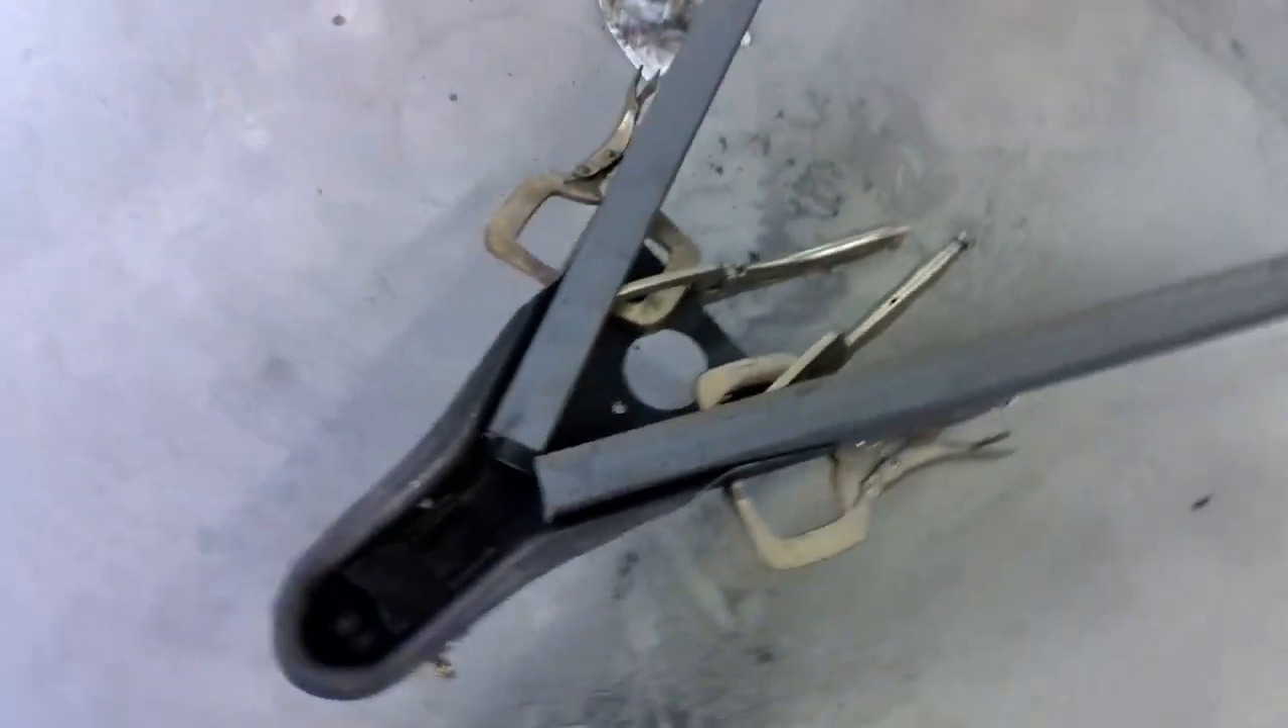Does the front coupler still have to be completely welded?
Yes.